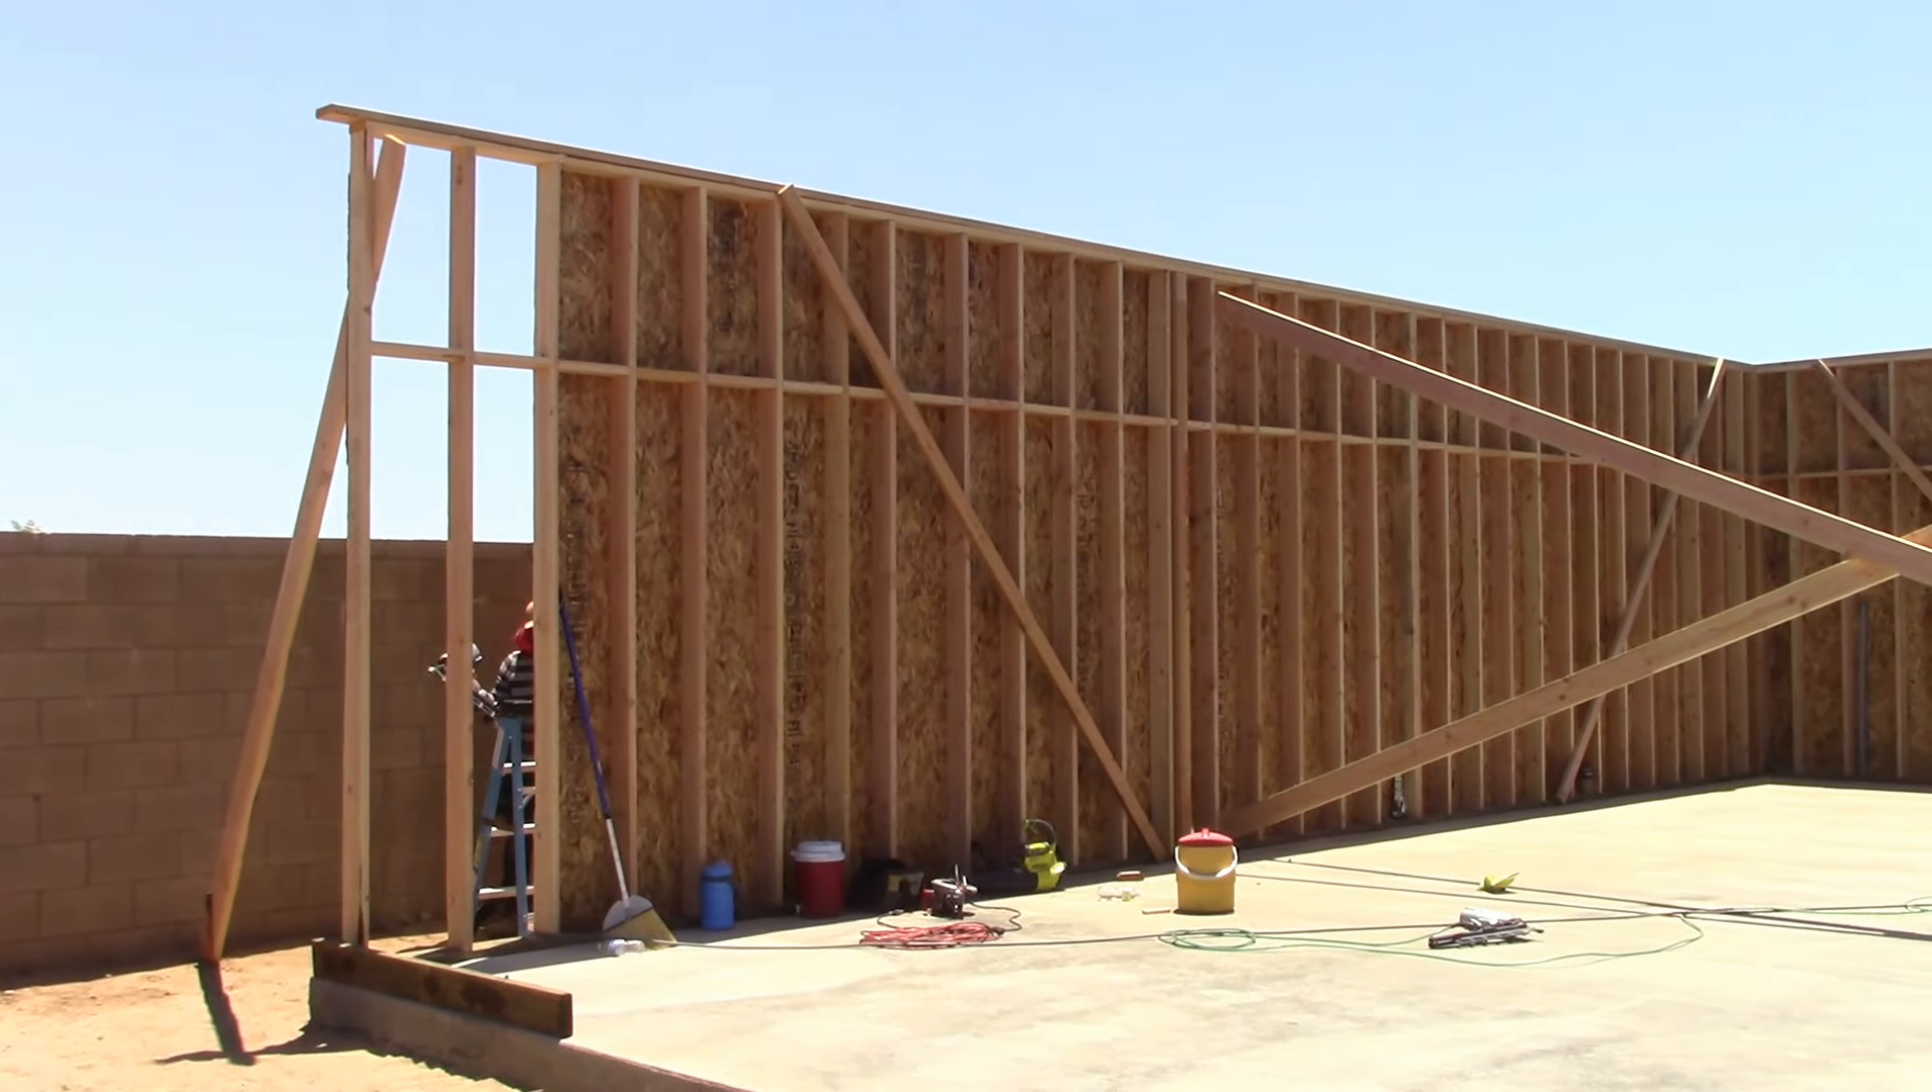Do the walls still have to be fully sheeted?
Yes.